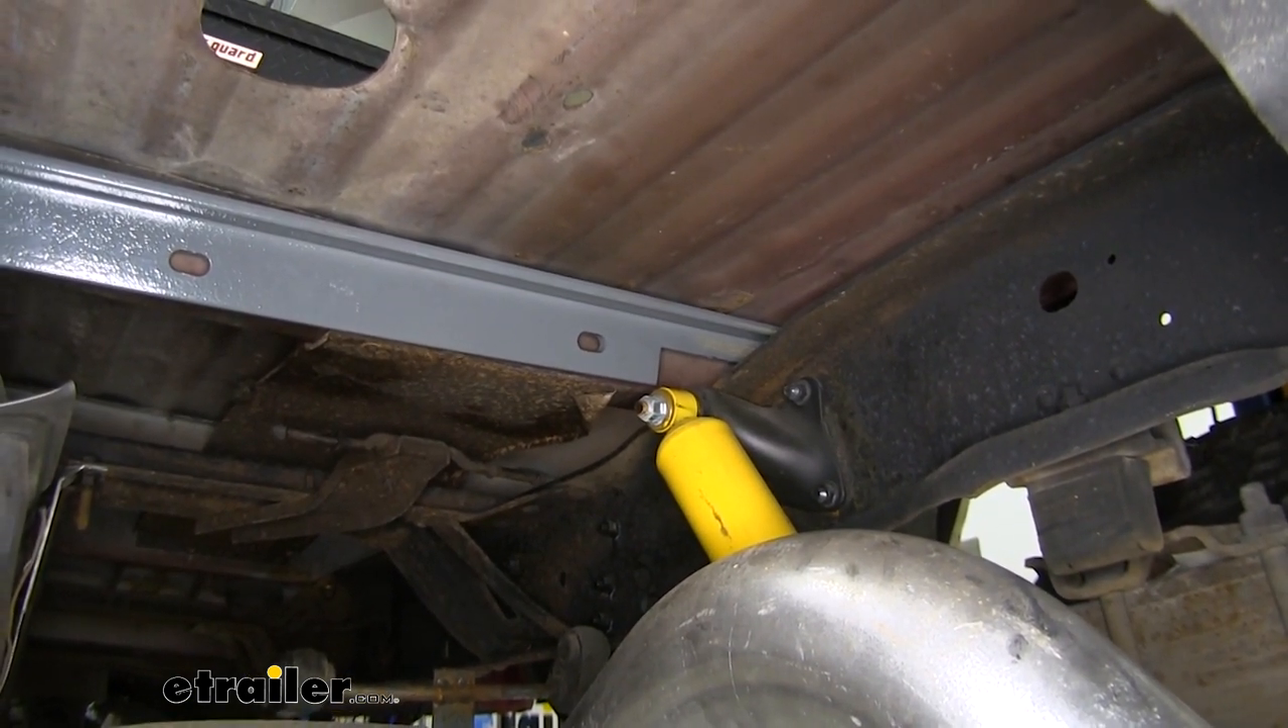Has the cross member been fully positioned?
Yes.